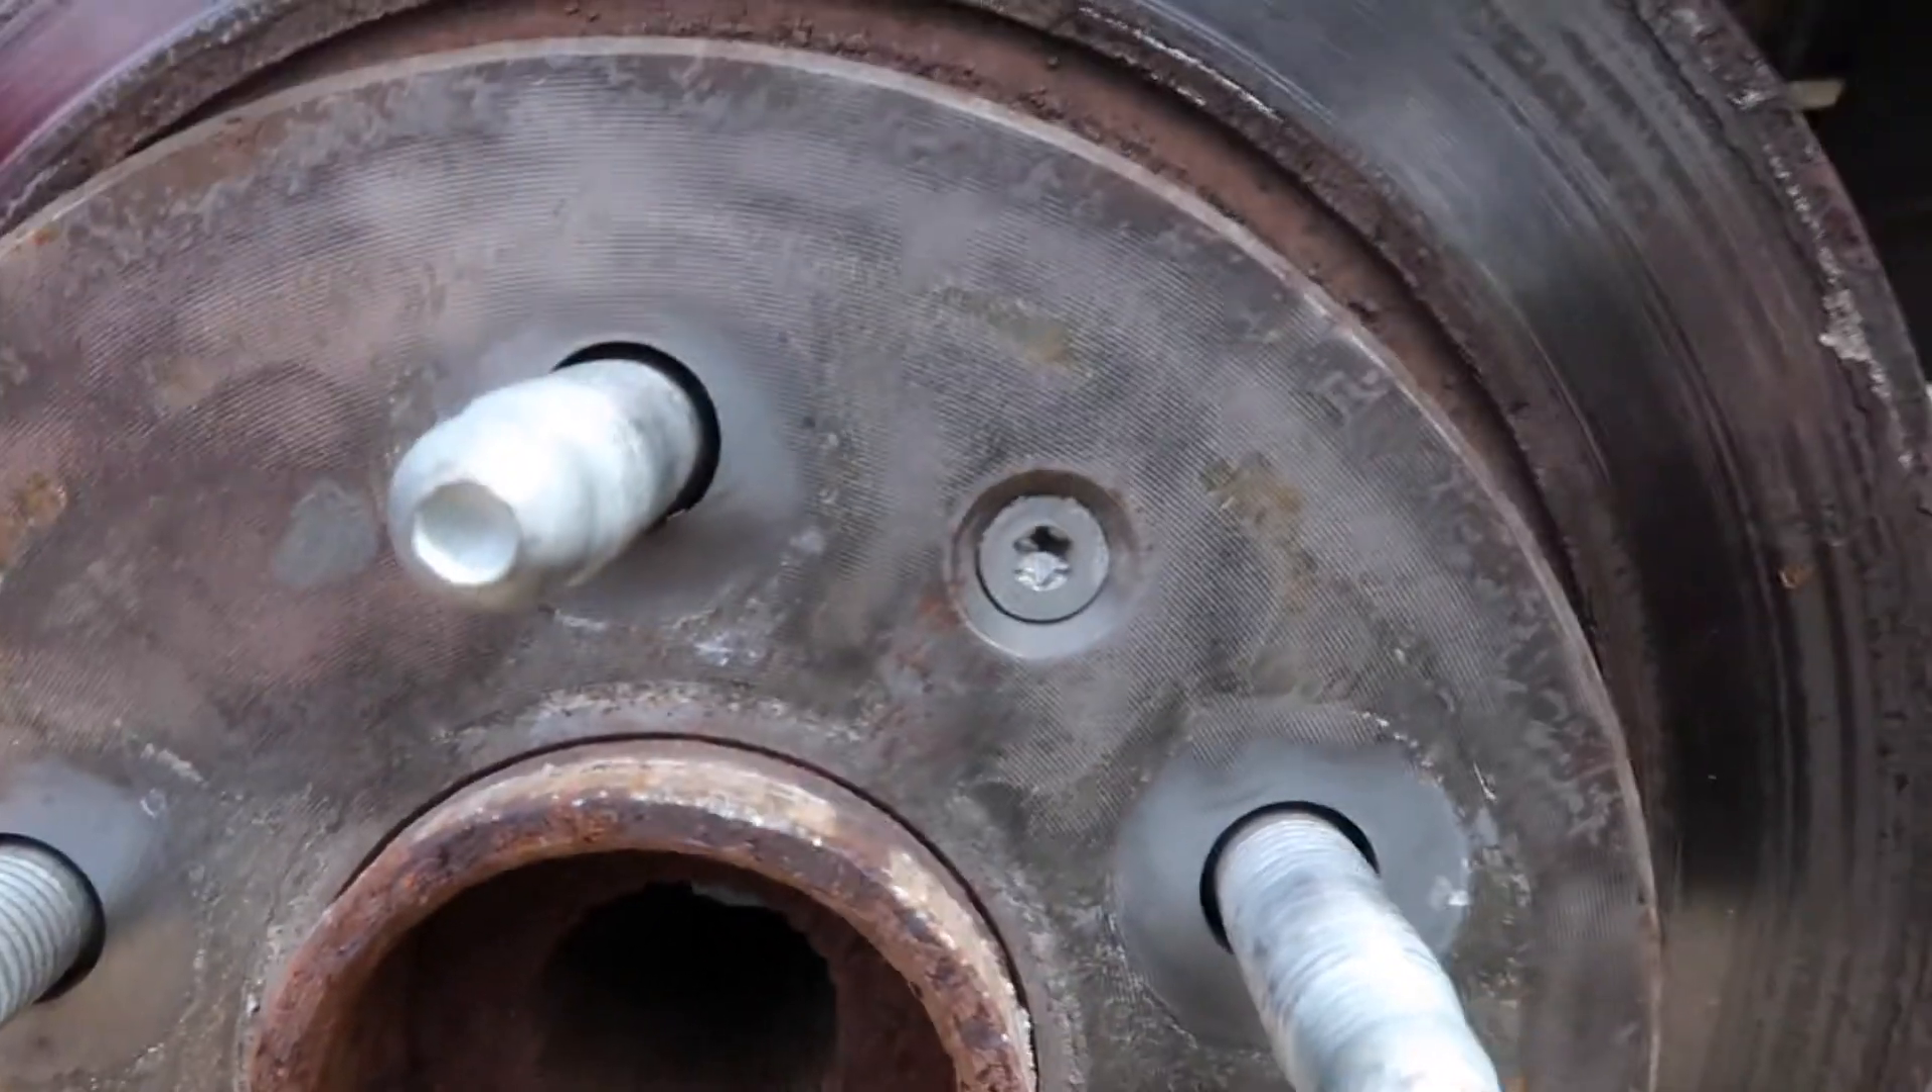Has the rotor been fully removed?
No.